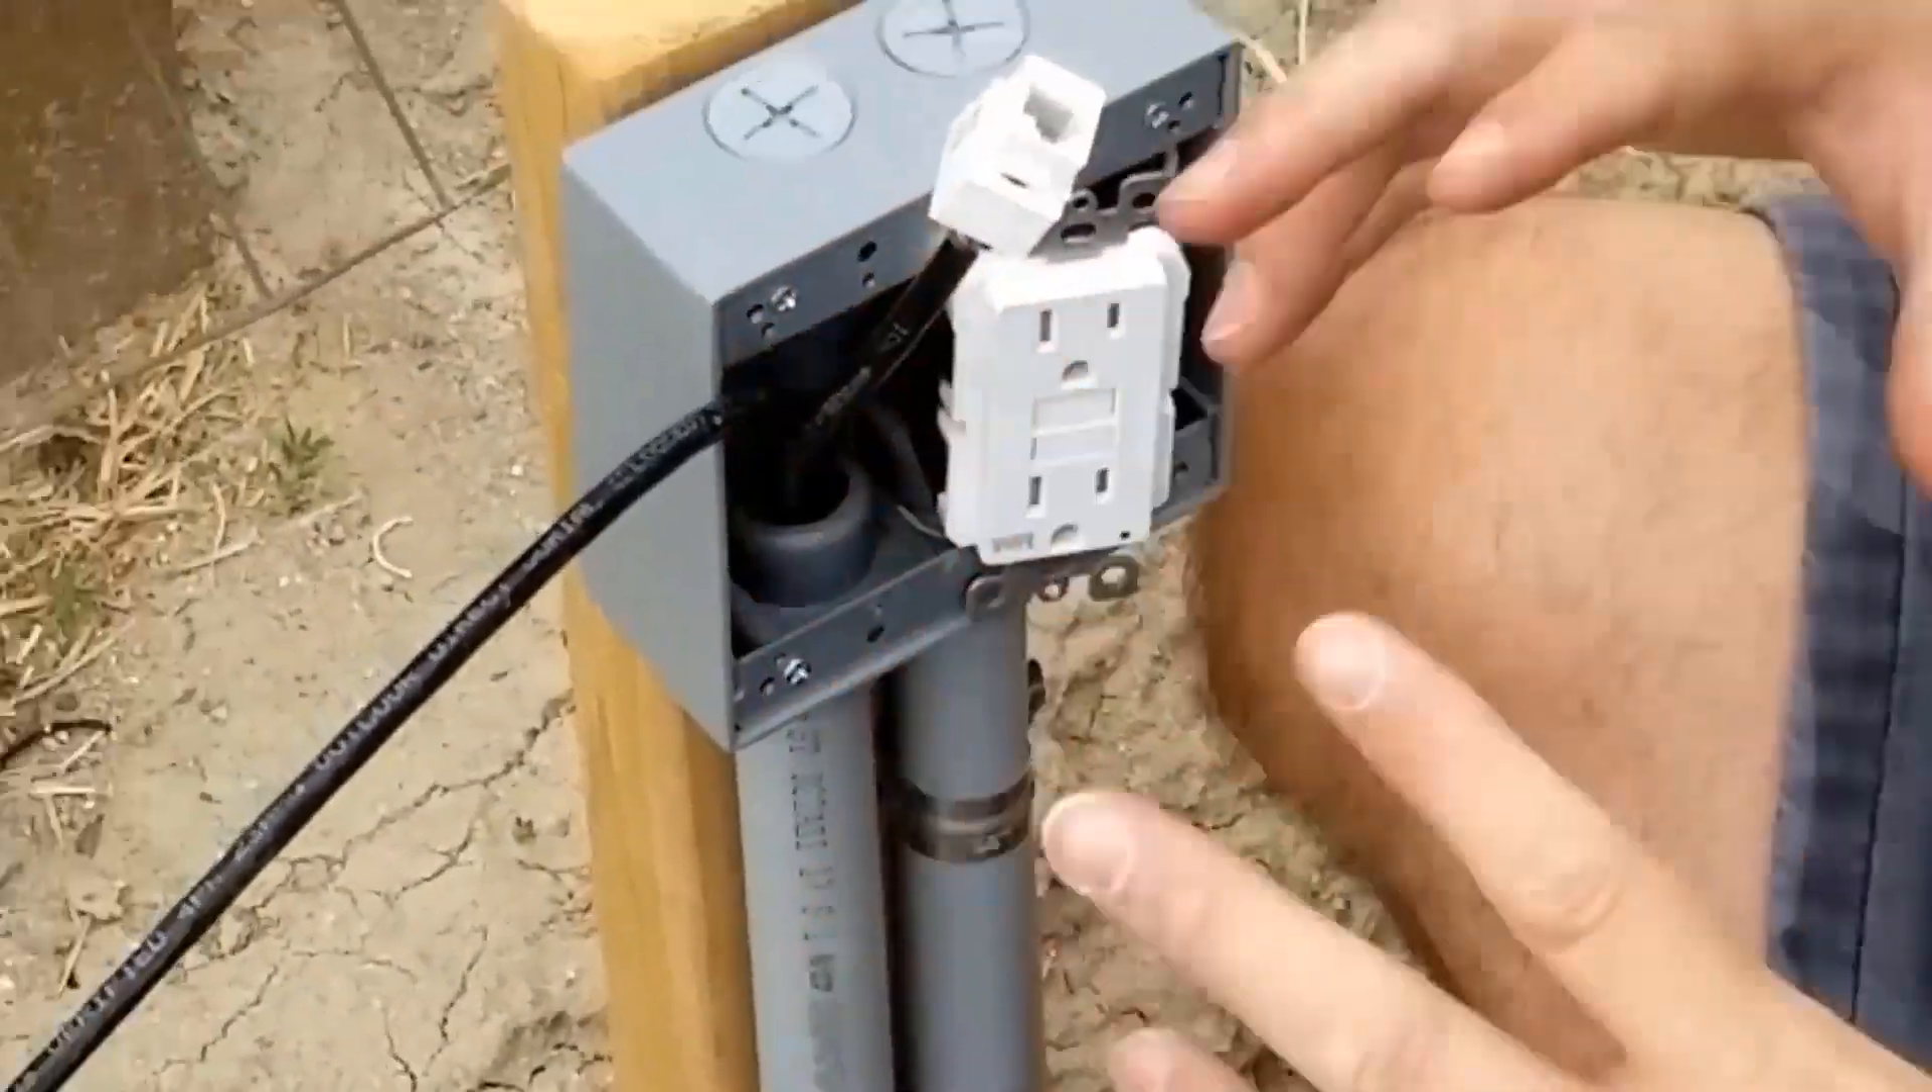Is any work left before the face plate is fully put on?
Yes.